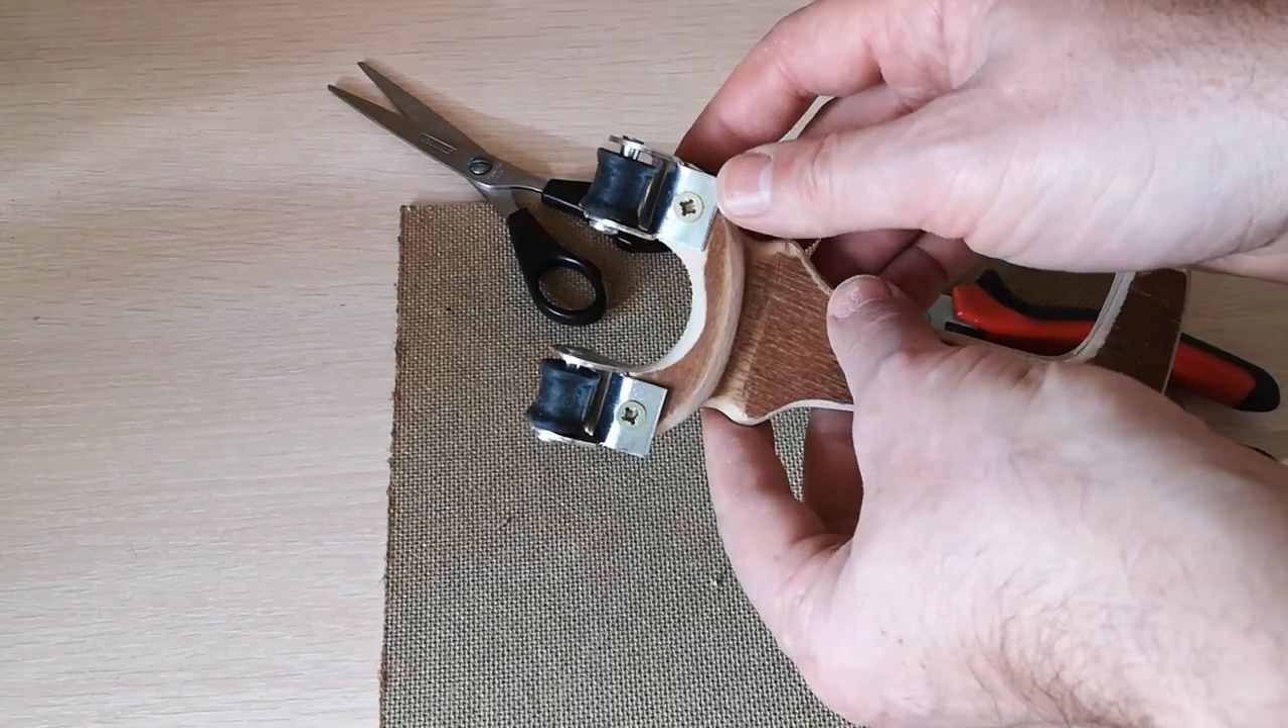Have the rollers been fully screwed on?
Yes.